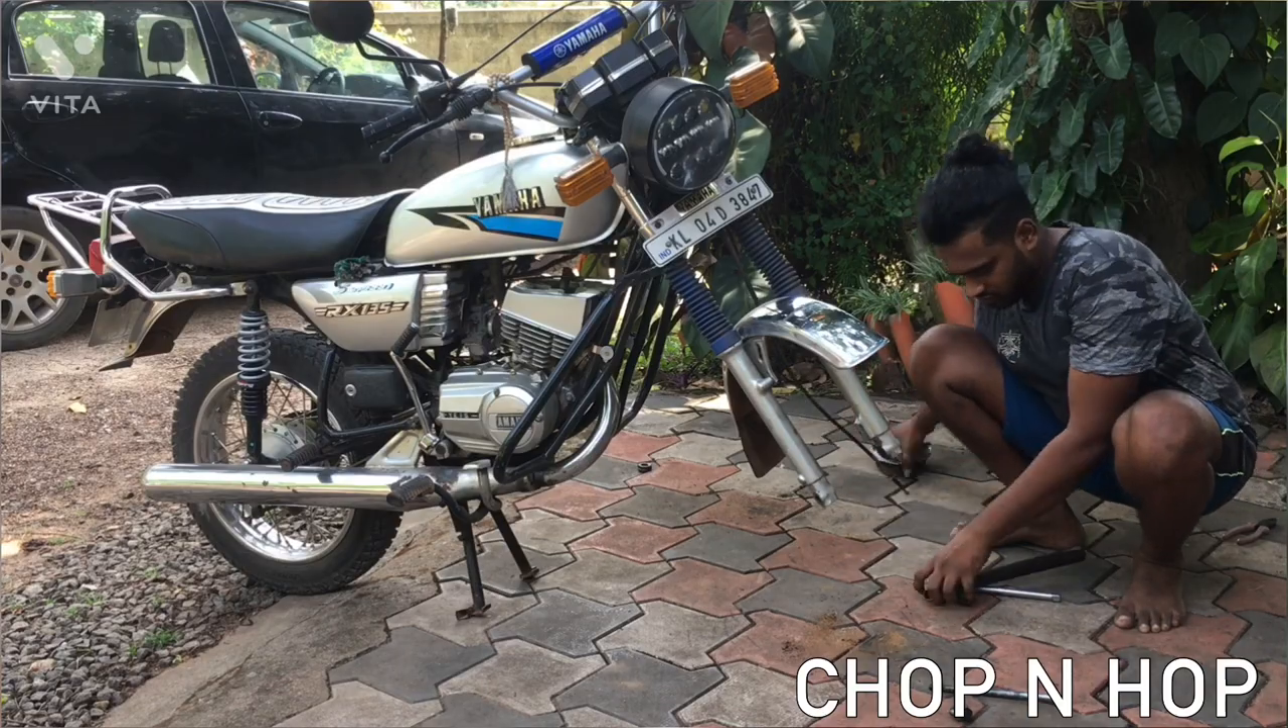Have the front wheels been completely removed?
Yes.